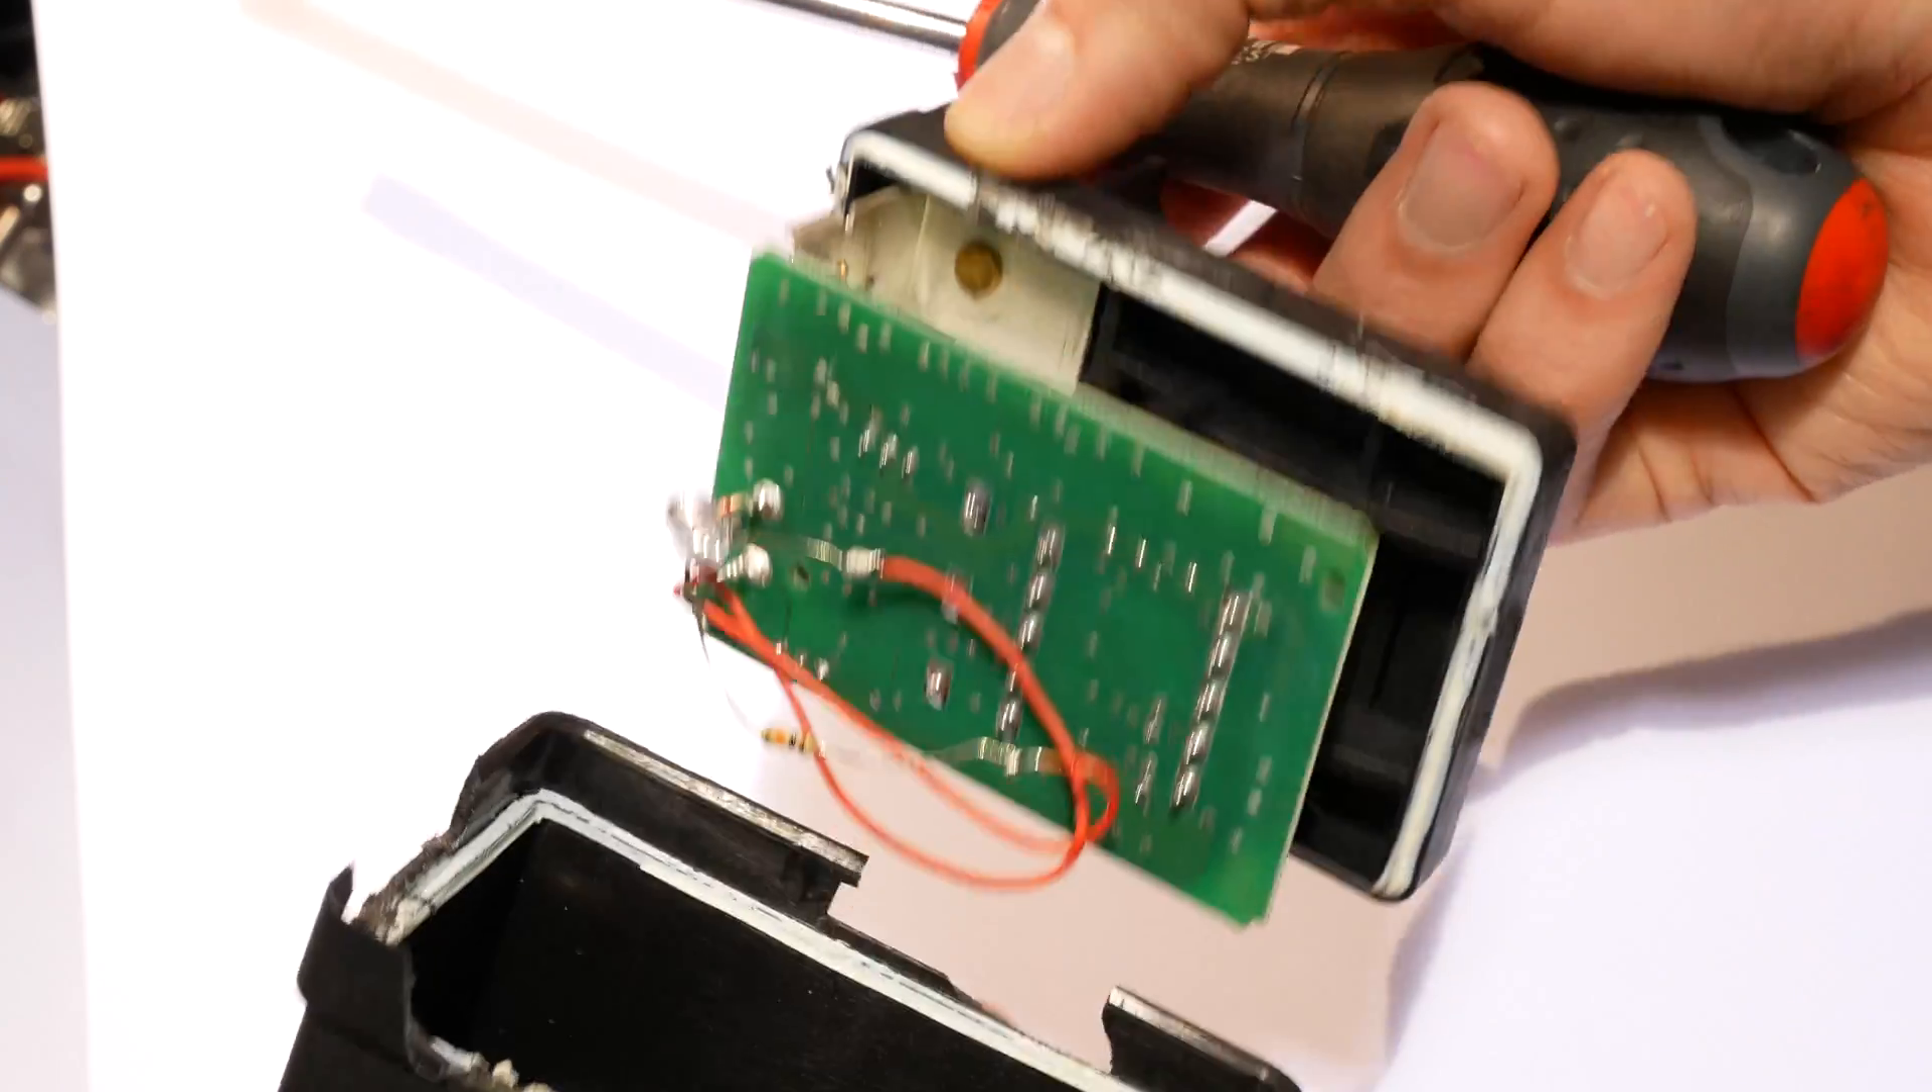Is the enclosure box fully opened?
Yes.